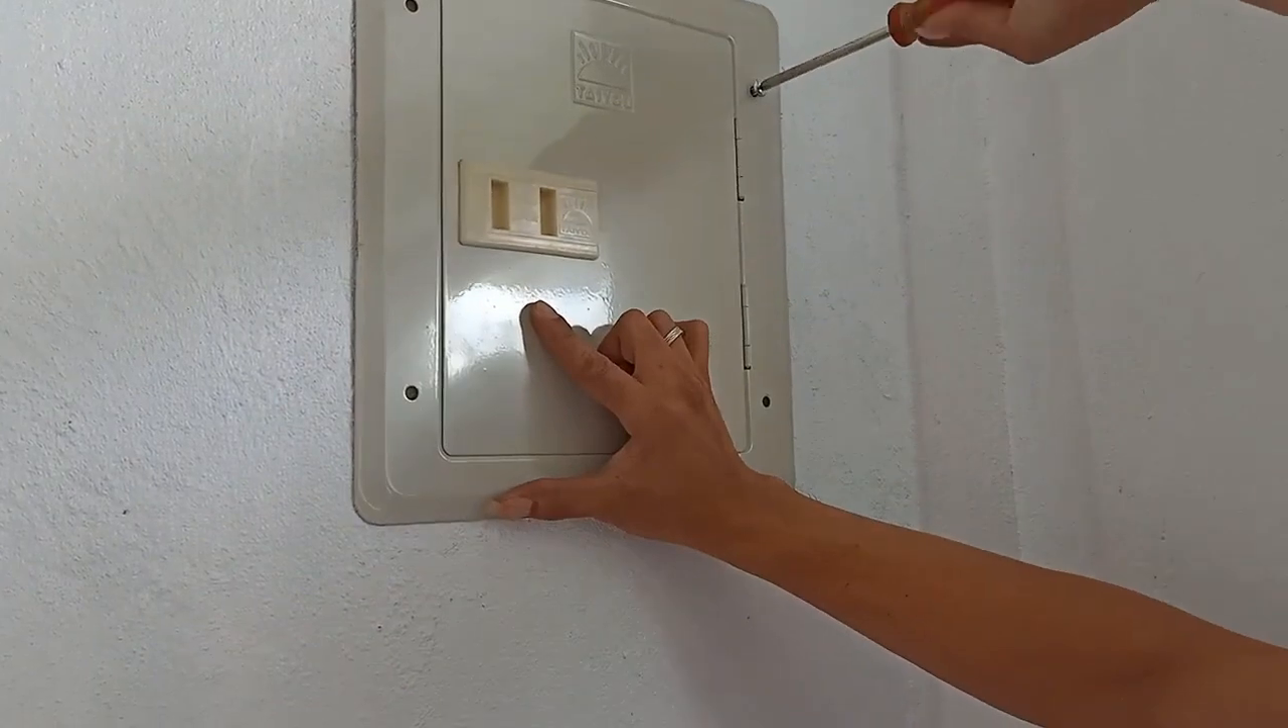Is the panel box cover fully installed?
No.